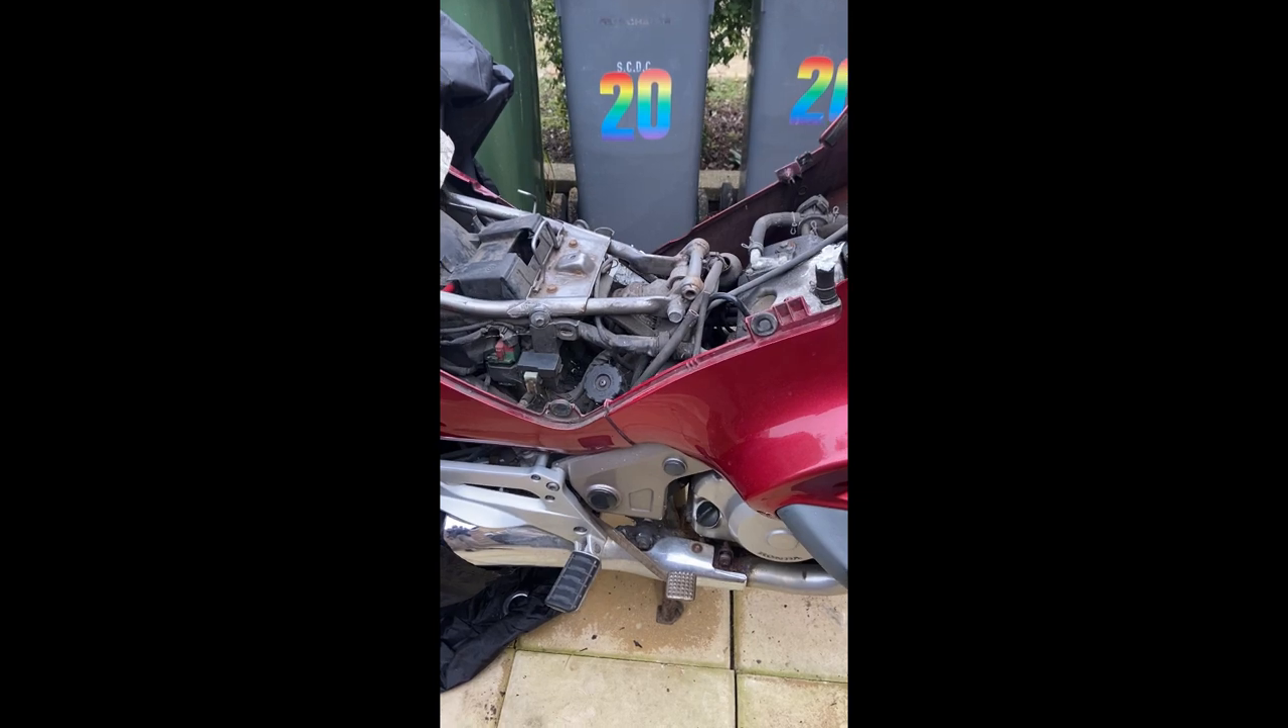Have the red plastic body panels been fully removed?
No.